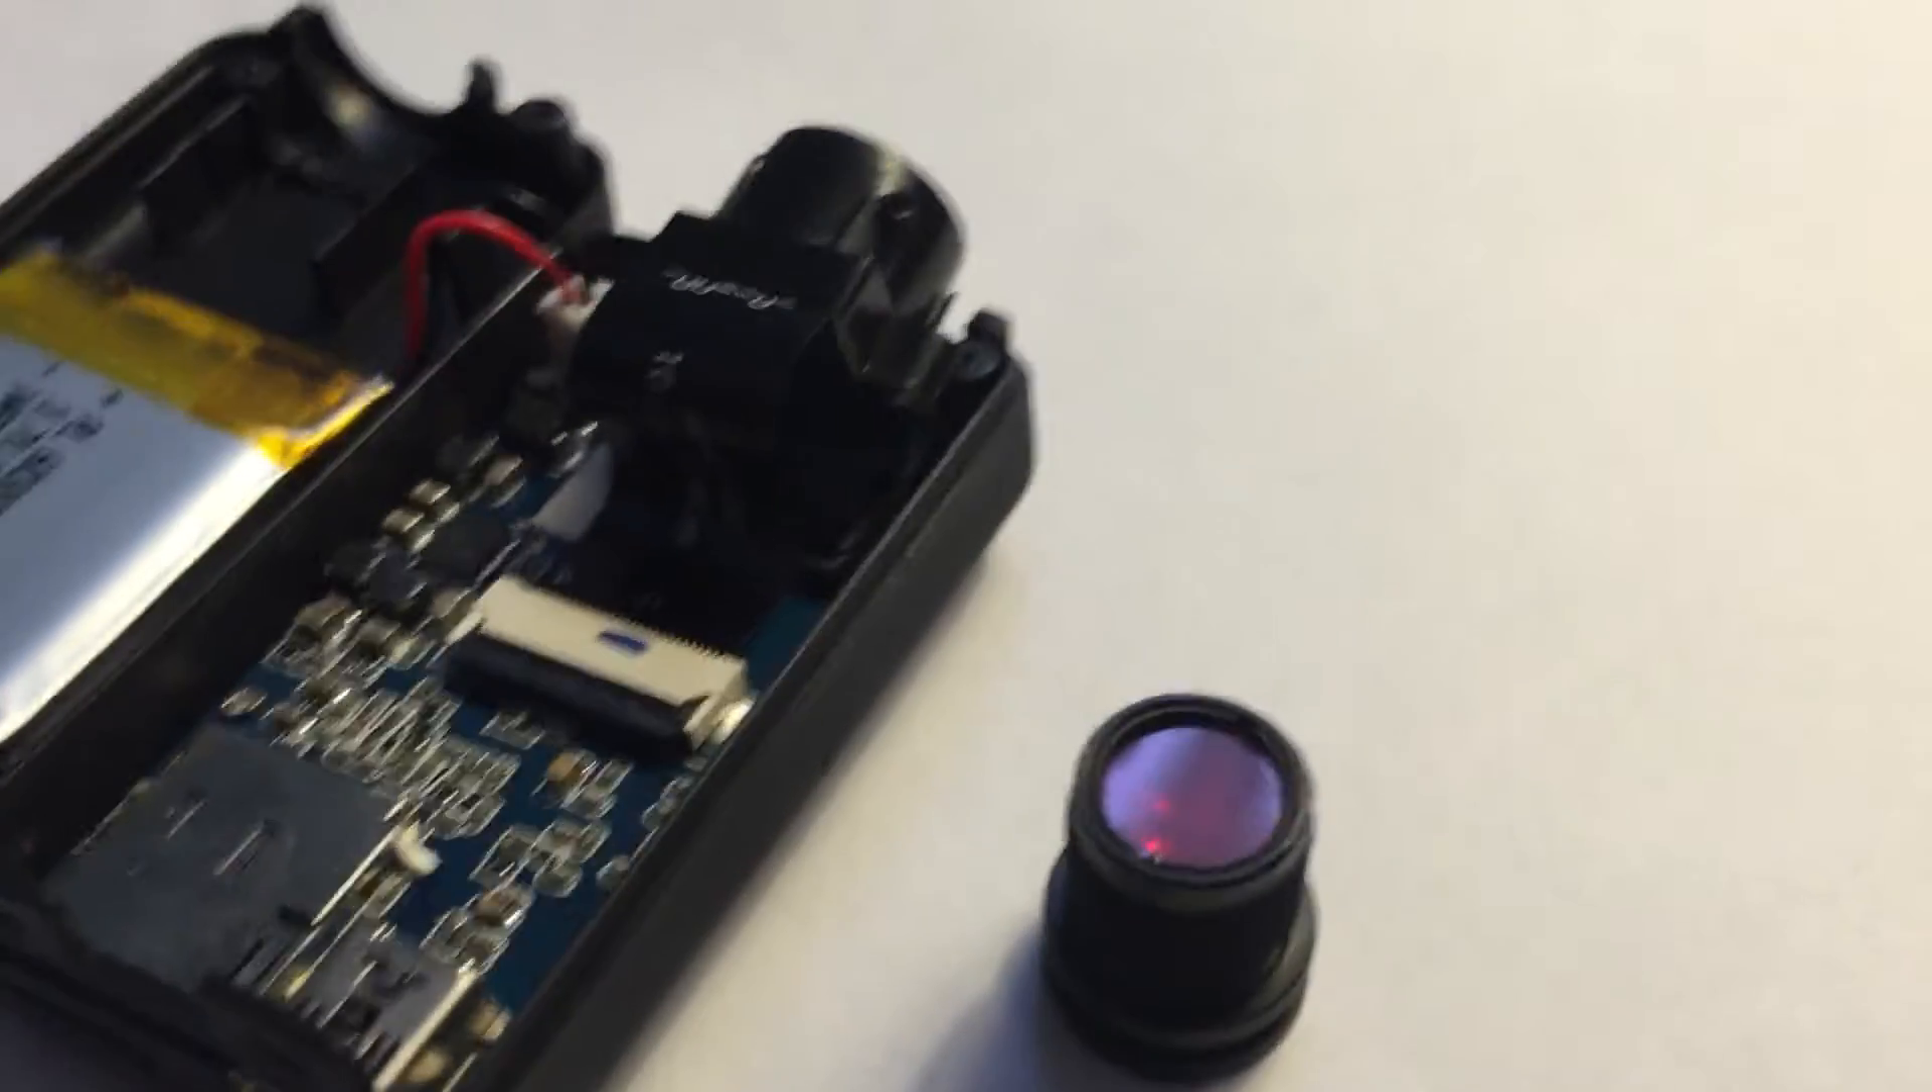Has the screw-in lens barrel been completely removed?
Yes.